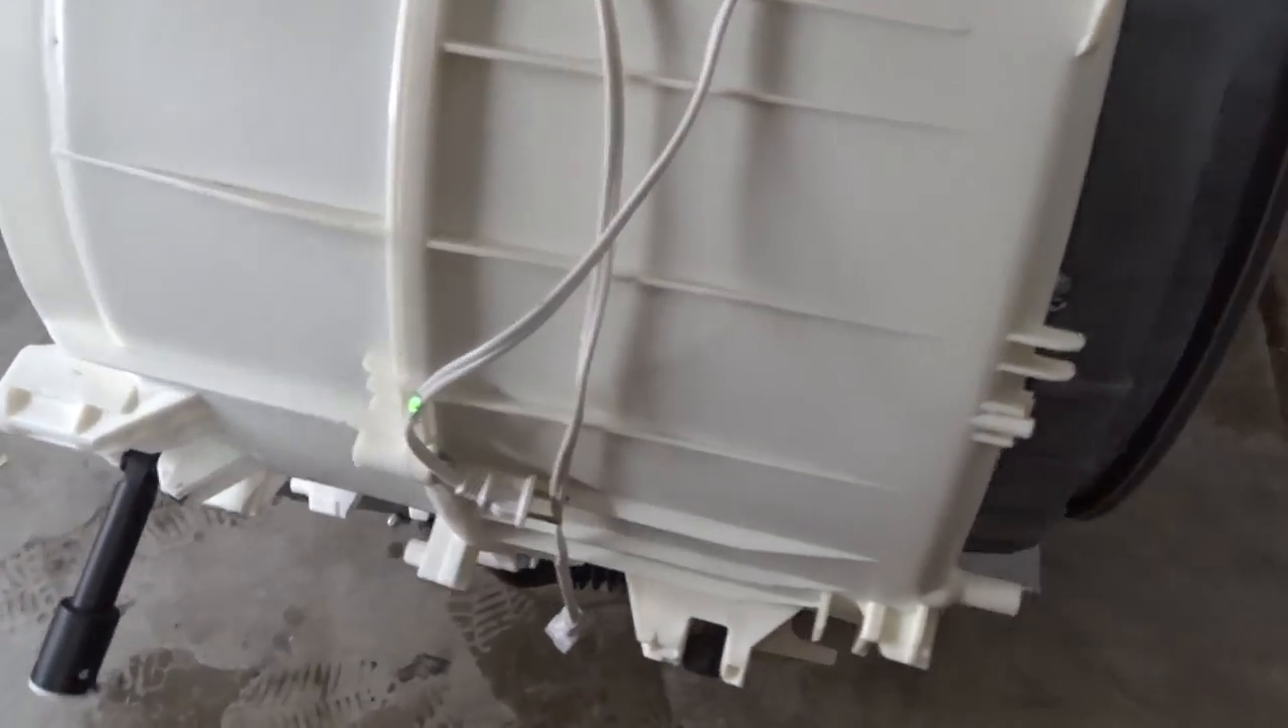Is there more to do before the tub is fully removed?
No.